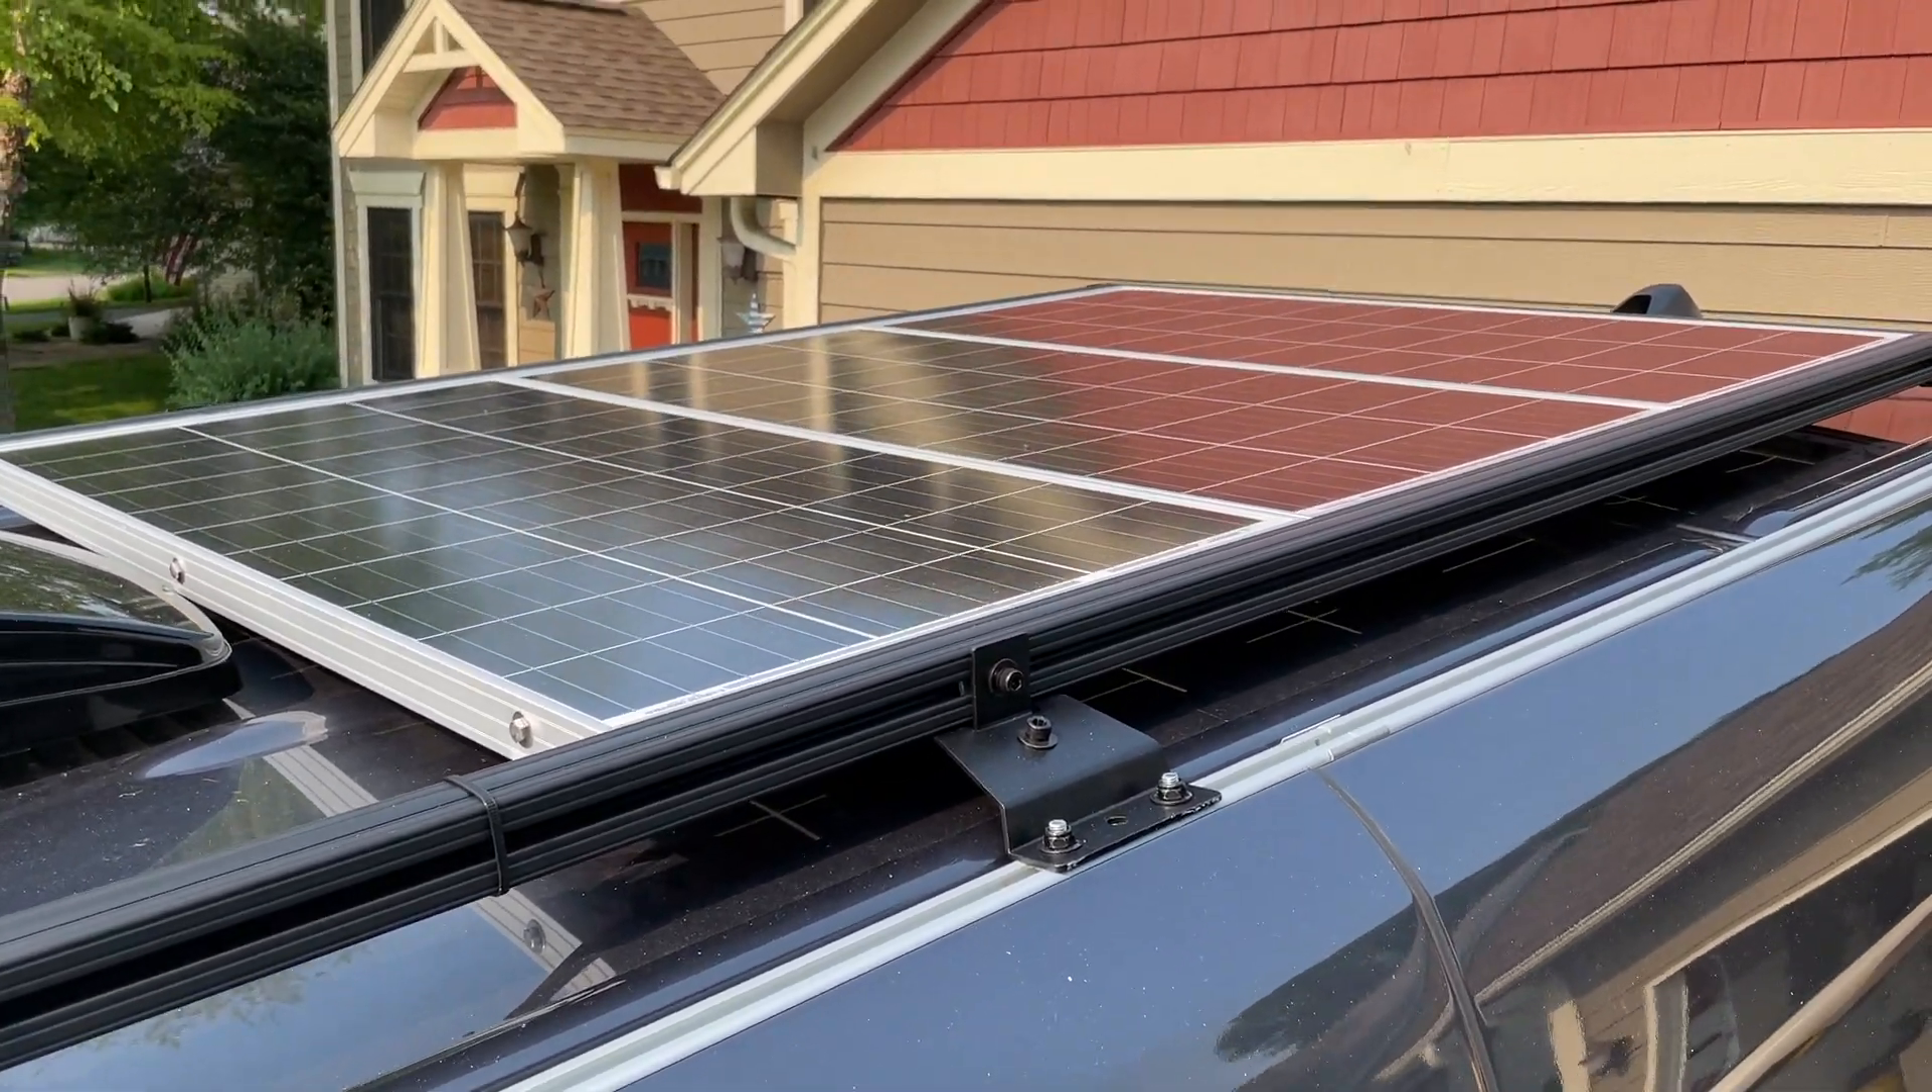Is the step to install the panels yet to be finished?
No.